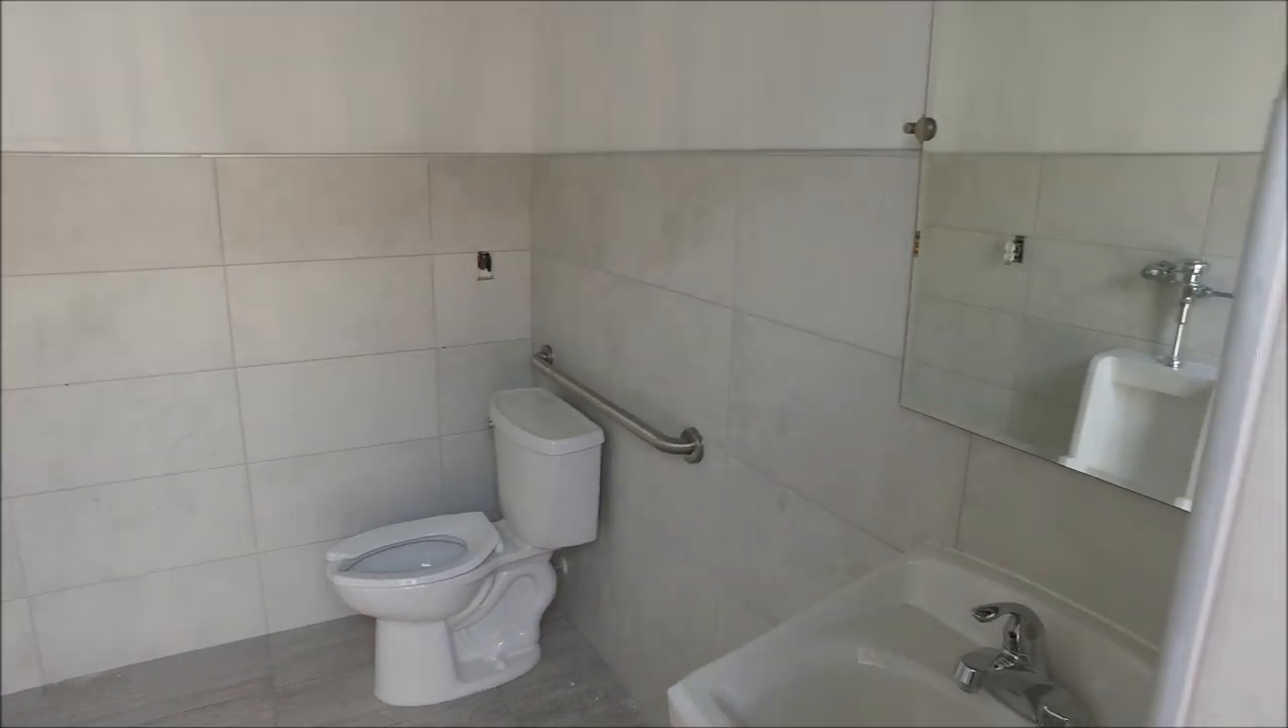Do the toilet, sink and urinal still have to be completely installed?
No.